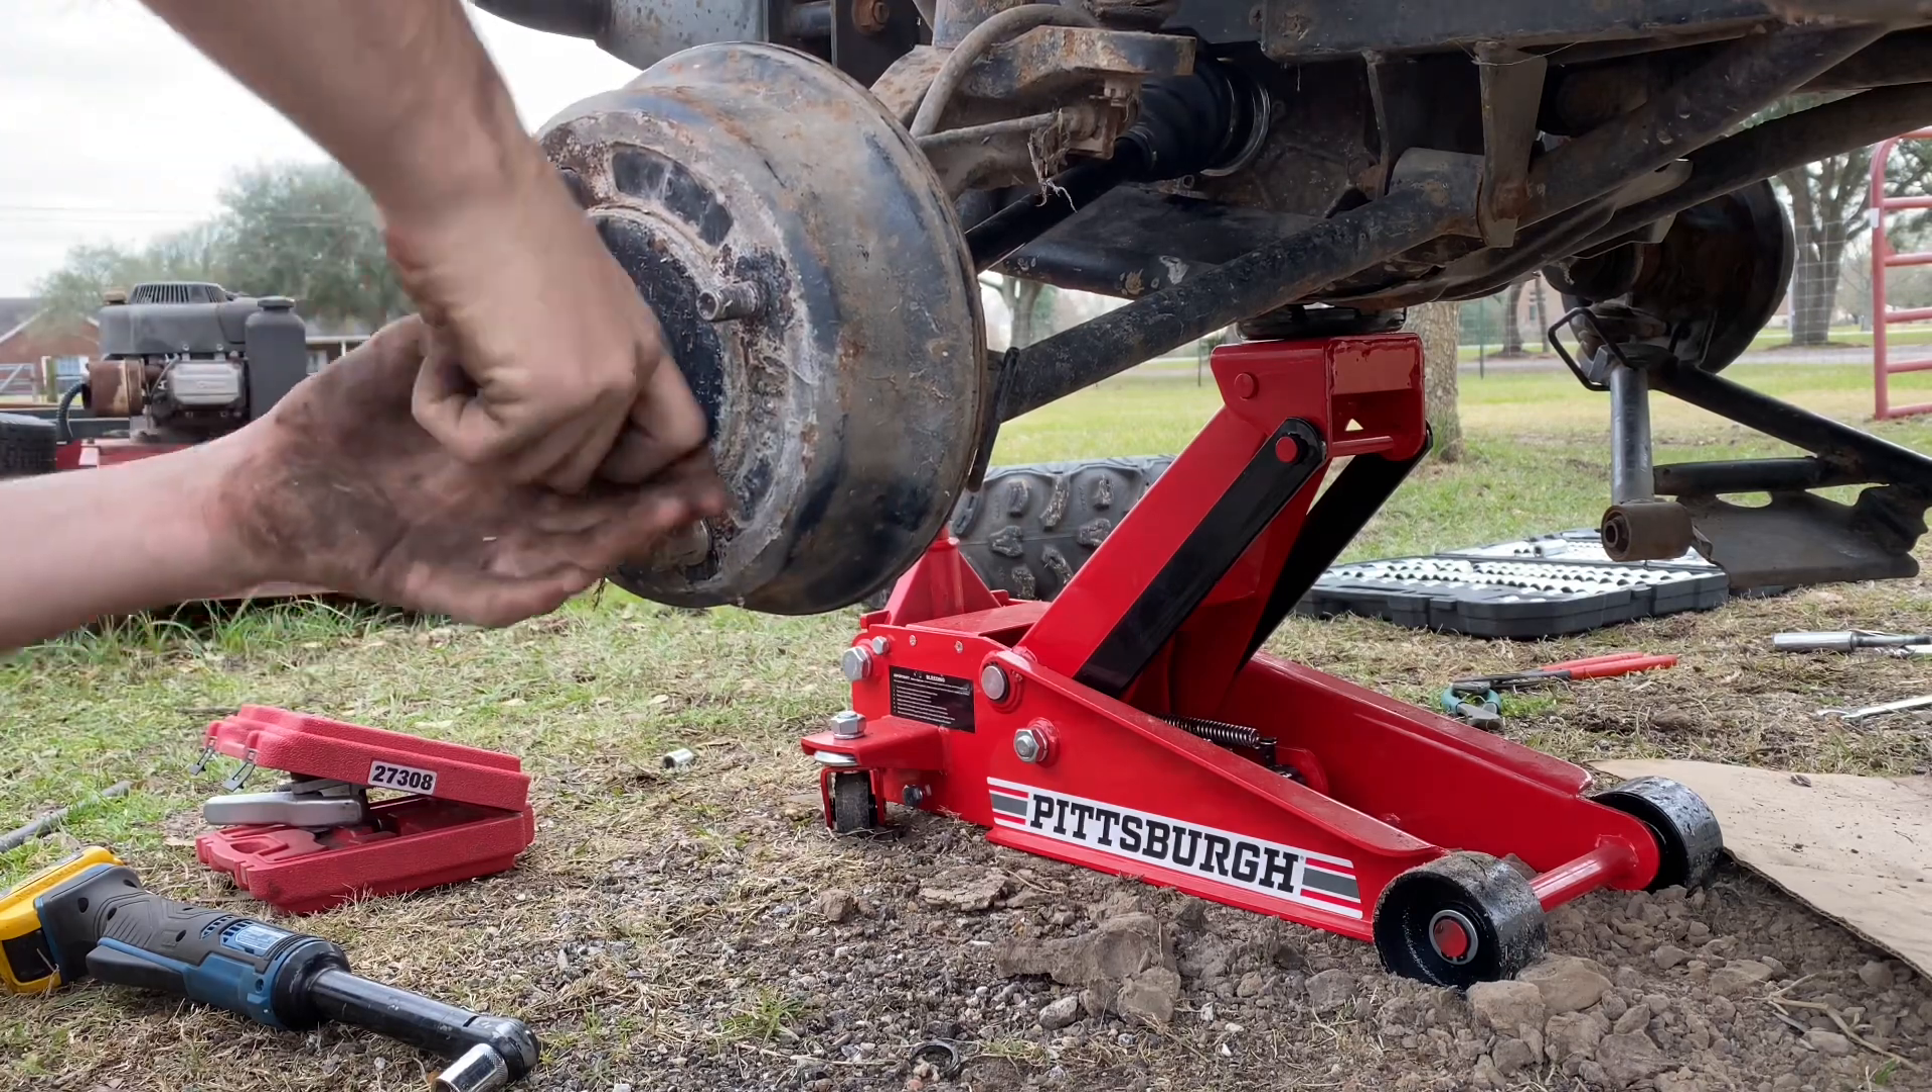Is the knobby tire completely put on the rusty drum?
No.